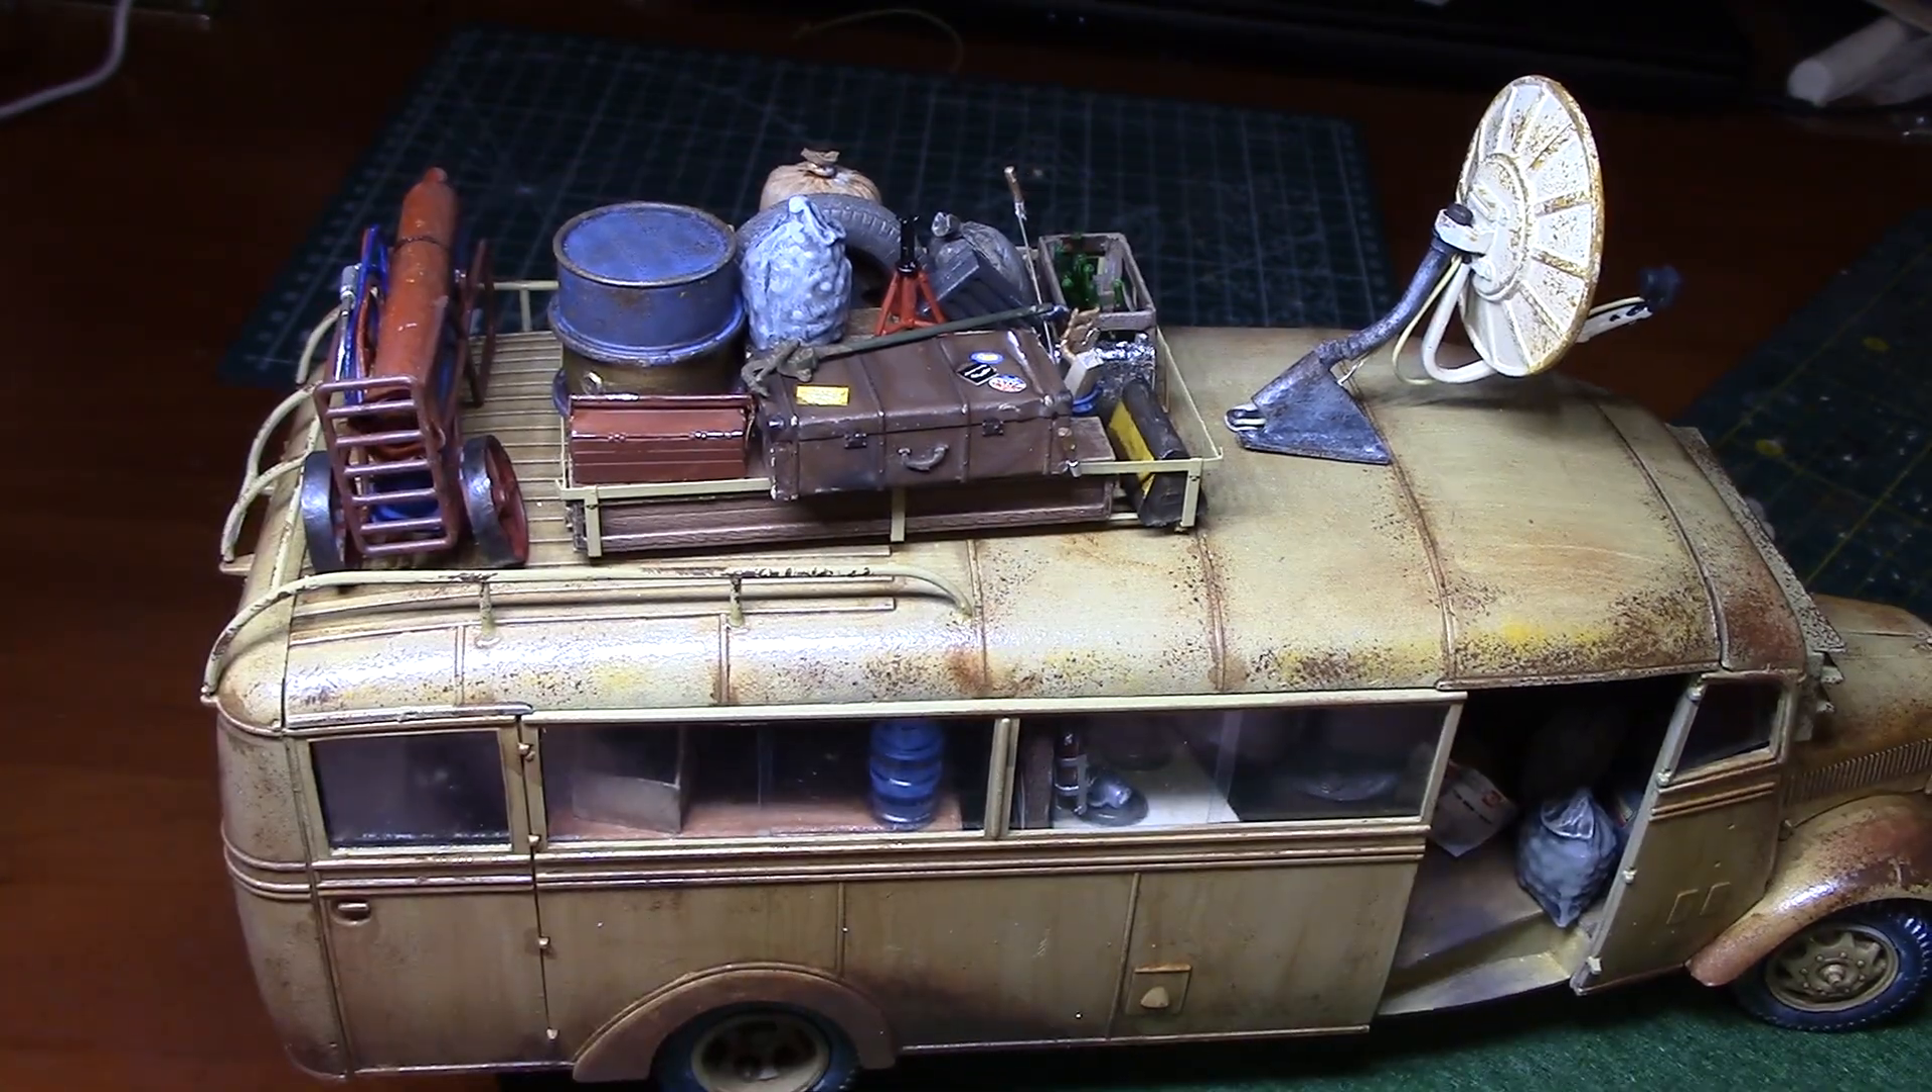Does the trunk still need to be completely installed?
No.